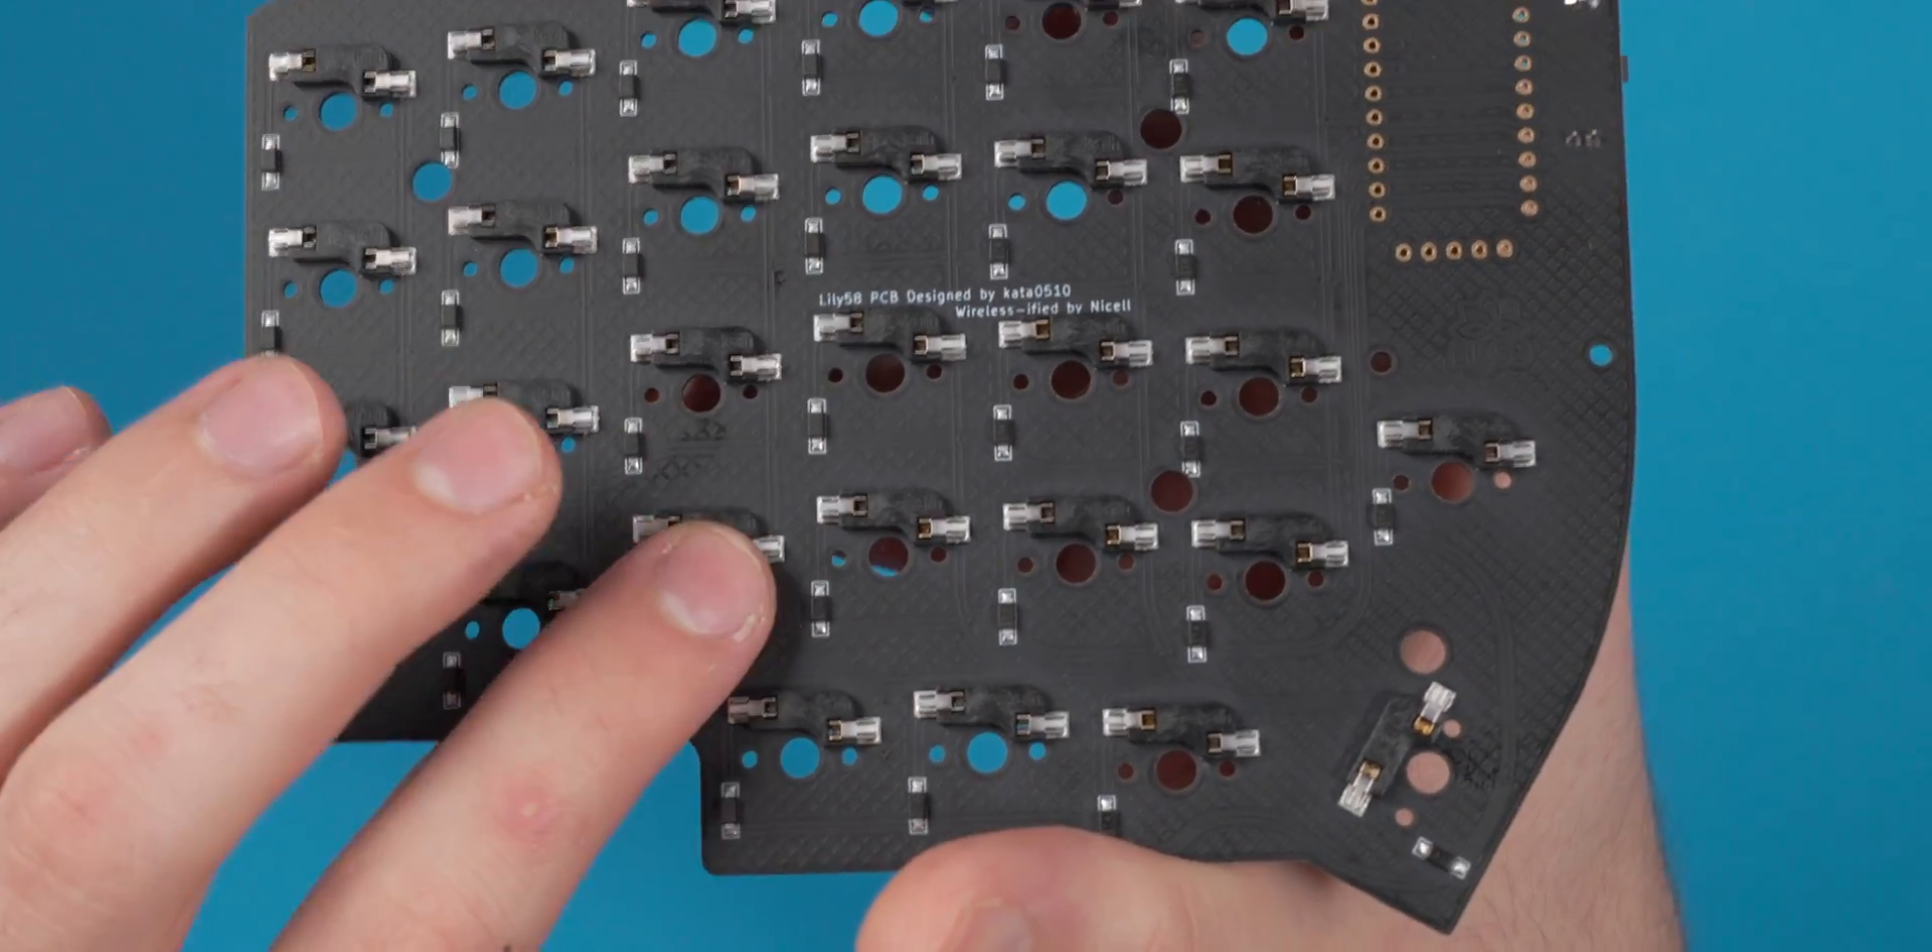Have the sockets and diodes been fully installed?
Yes.